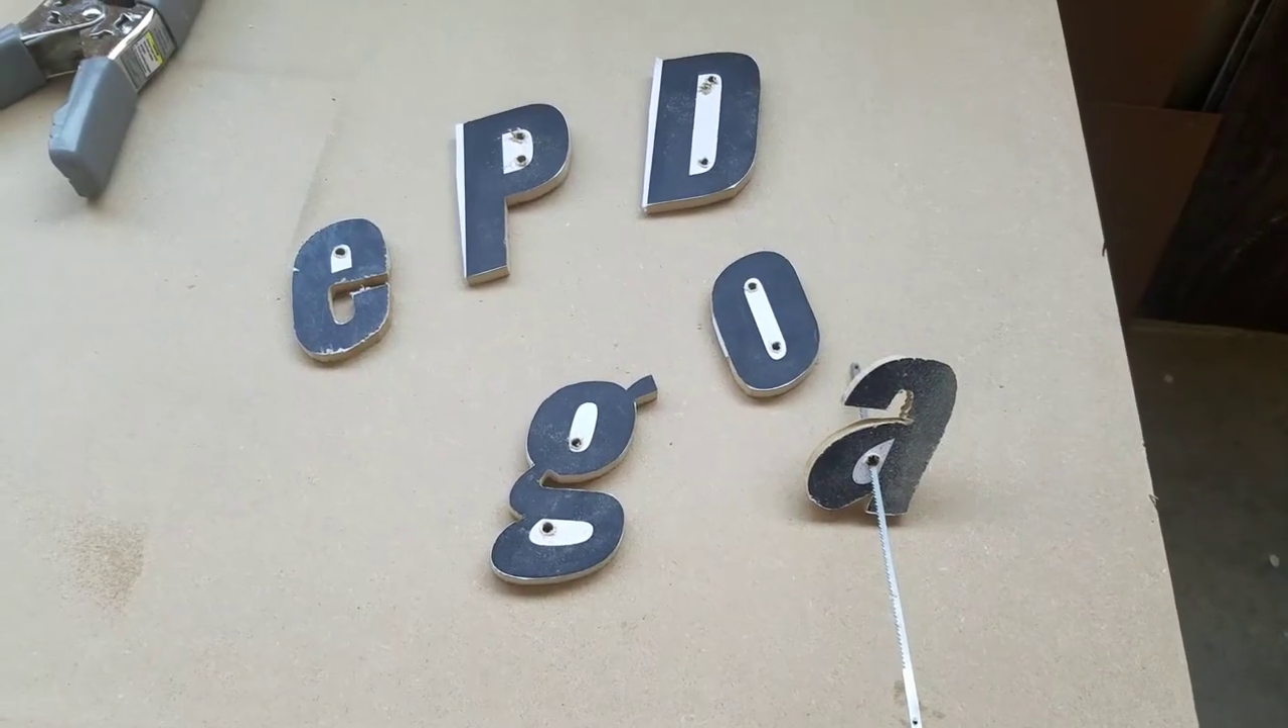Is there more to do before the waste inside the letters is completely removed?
Yes.